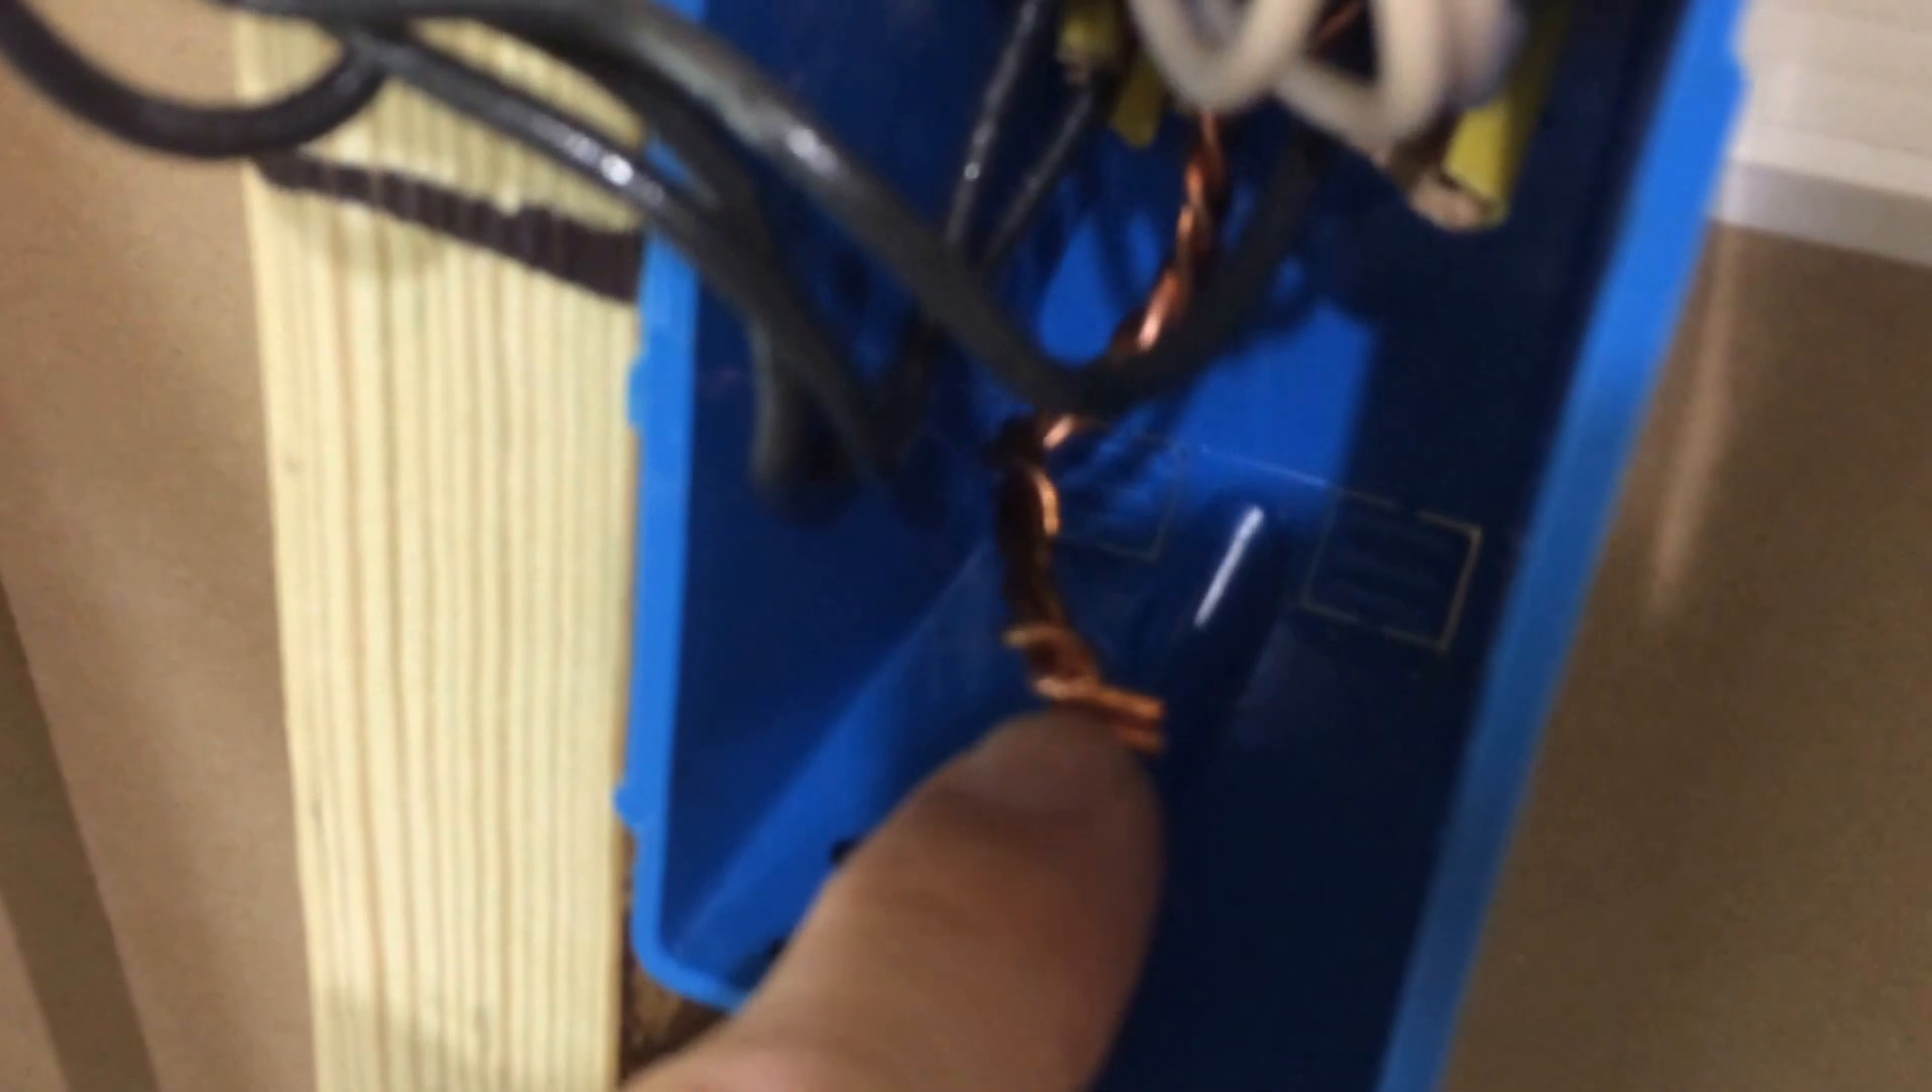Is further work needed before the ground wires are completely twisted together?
No.